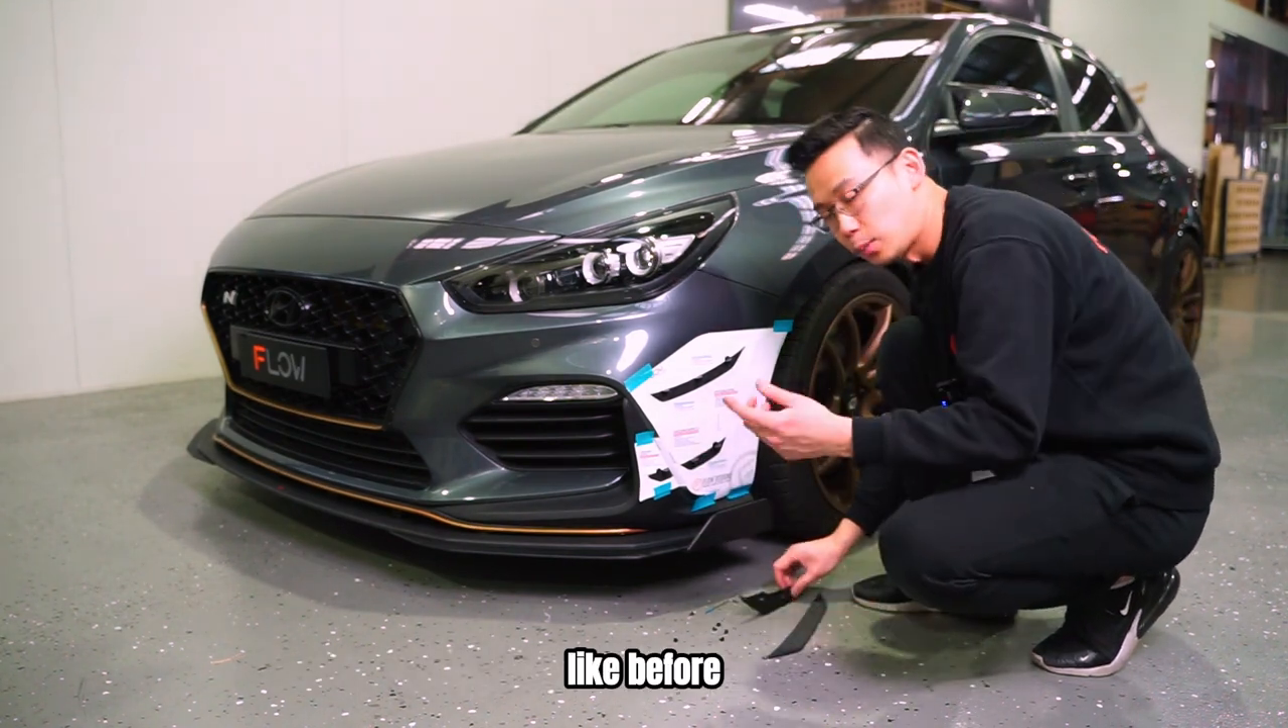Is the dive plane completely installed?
No.